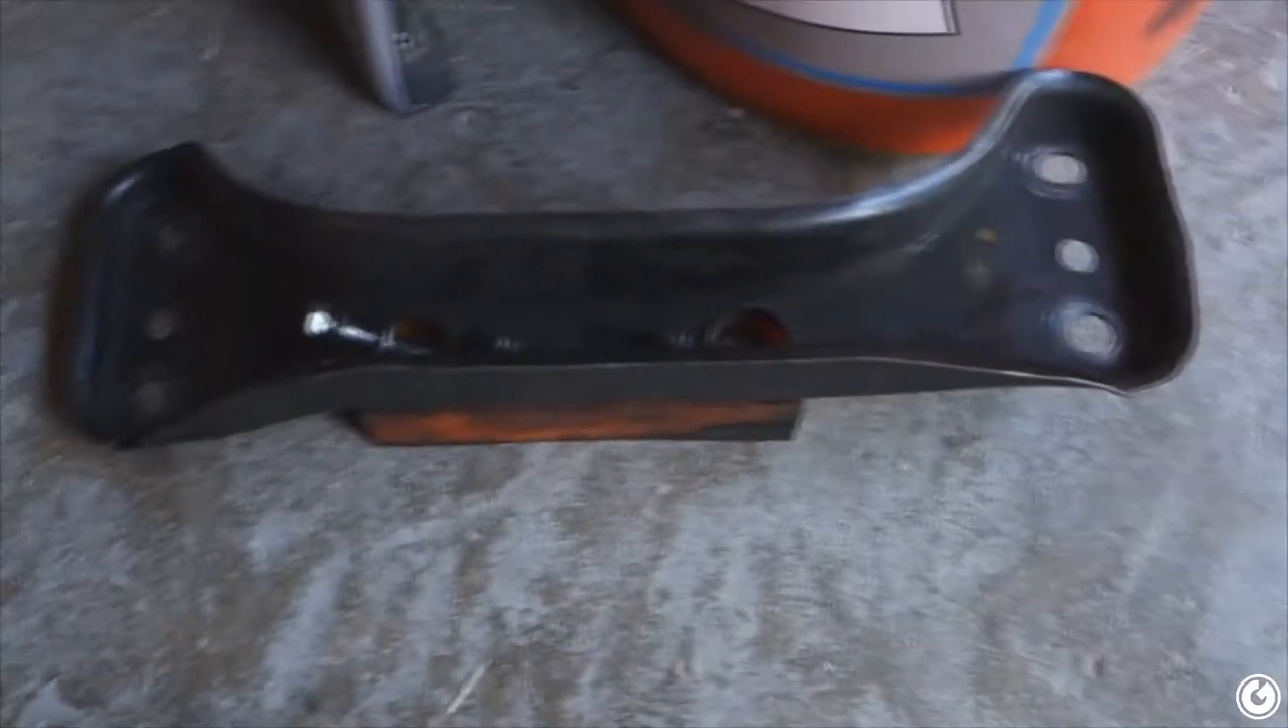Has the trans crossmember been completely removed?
Yes.